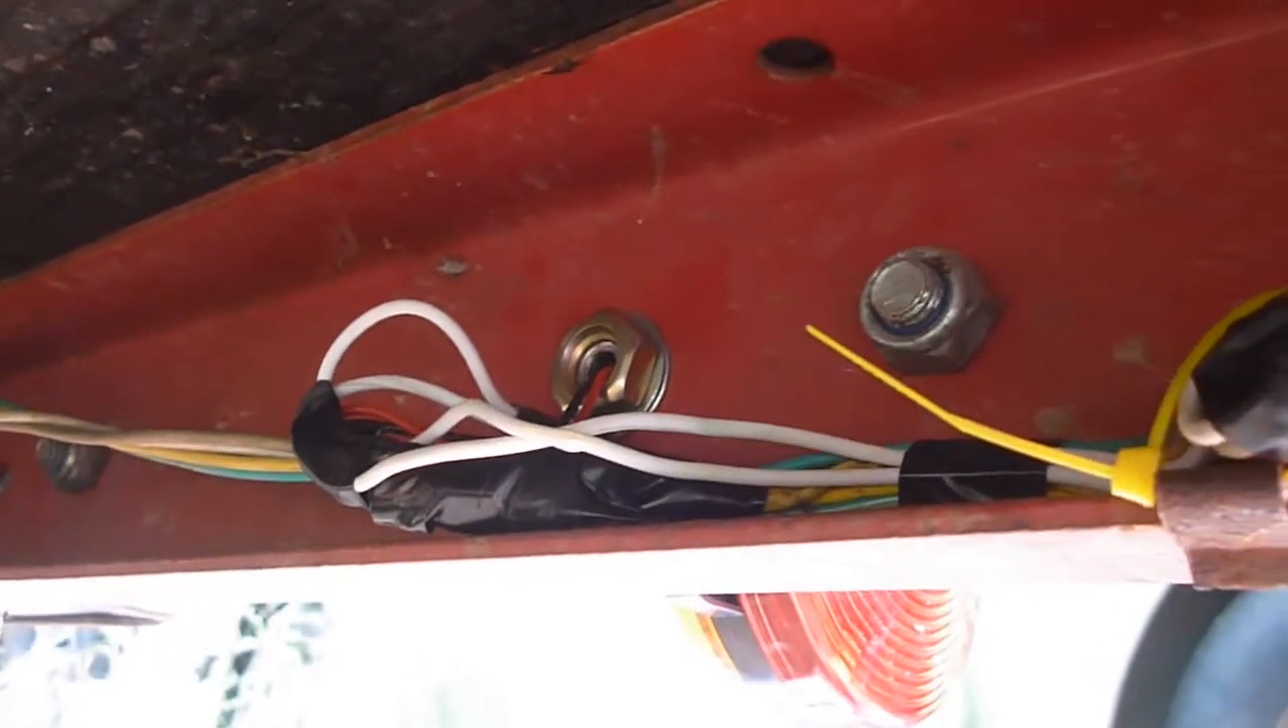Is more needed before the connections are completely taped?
No.